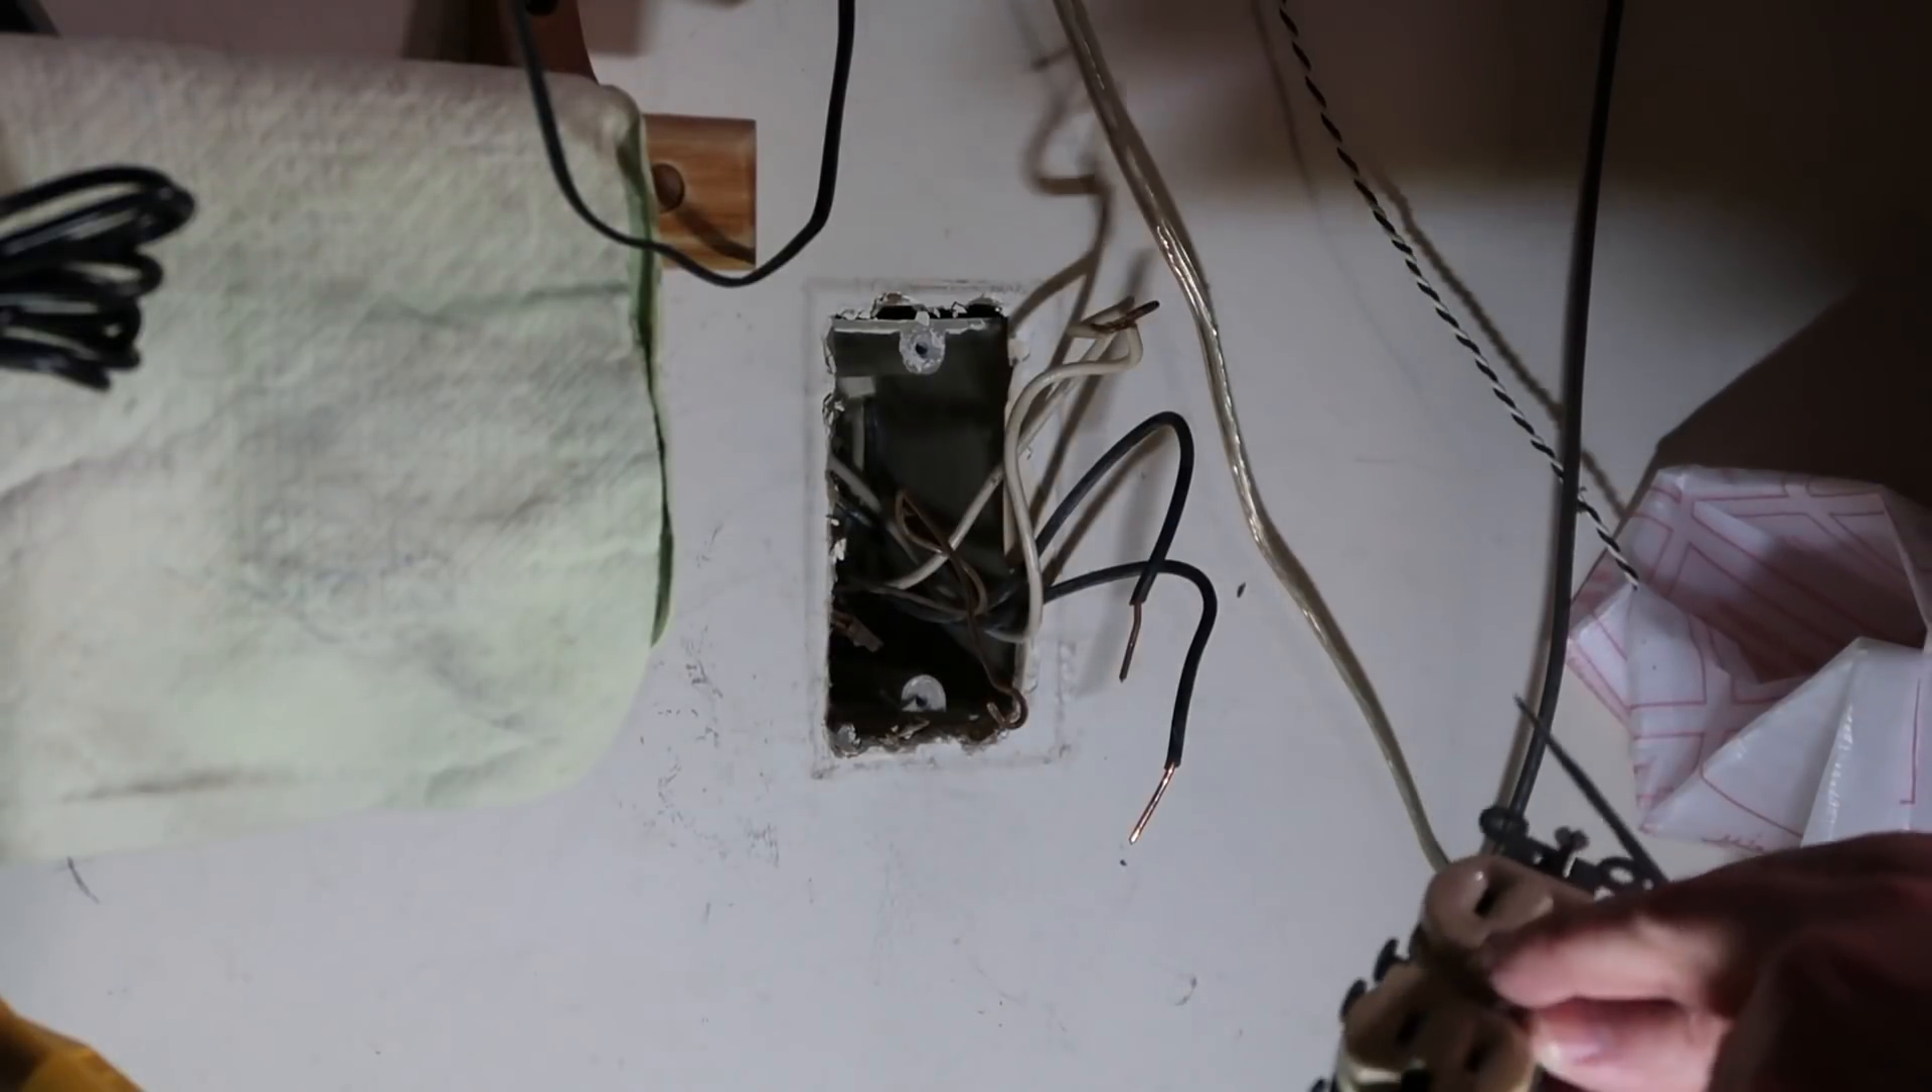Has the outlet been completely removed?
Yes.